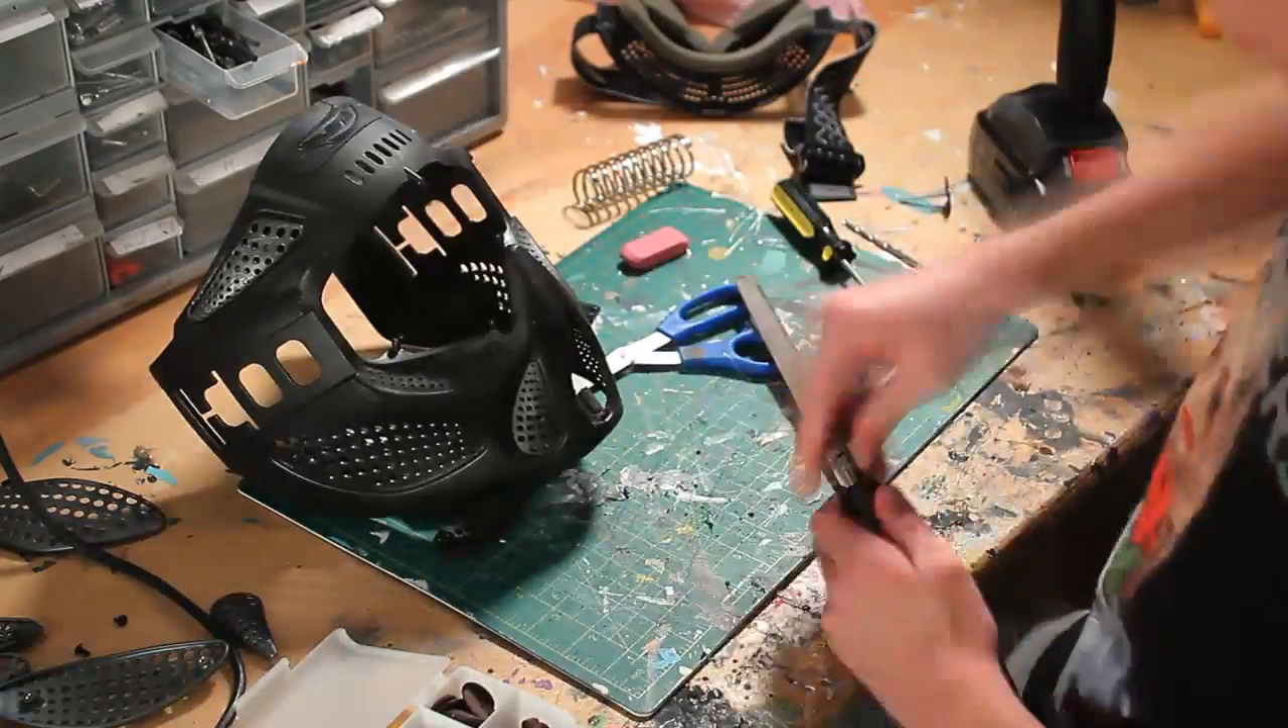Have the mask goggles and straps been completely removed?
Yes.